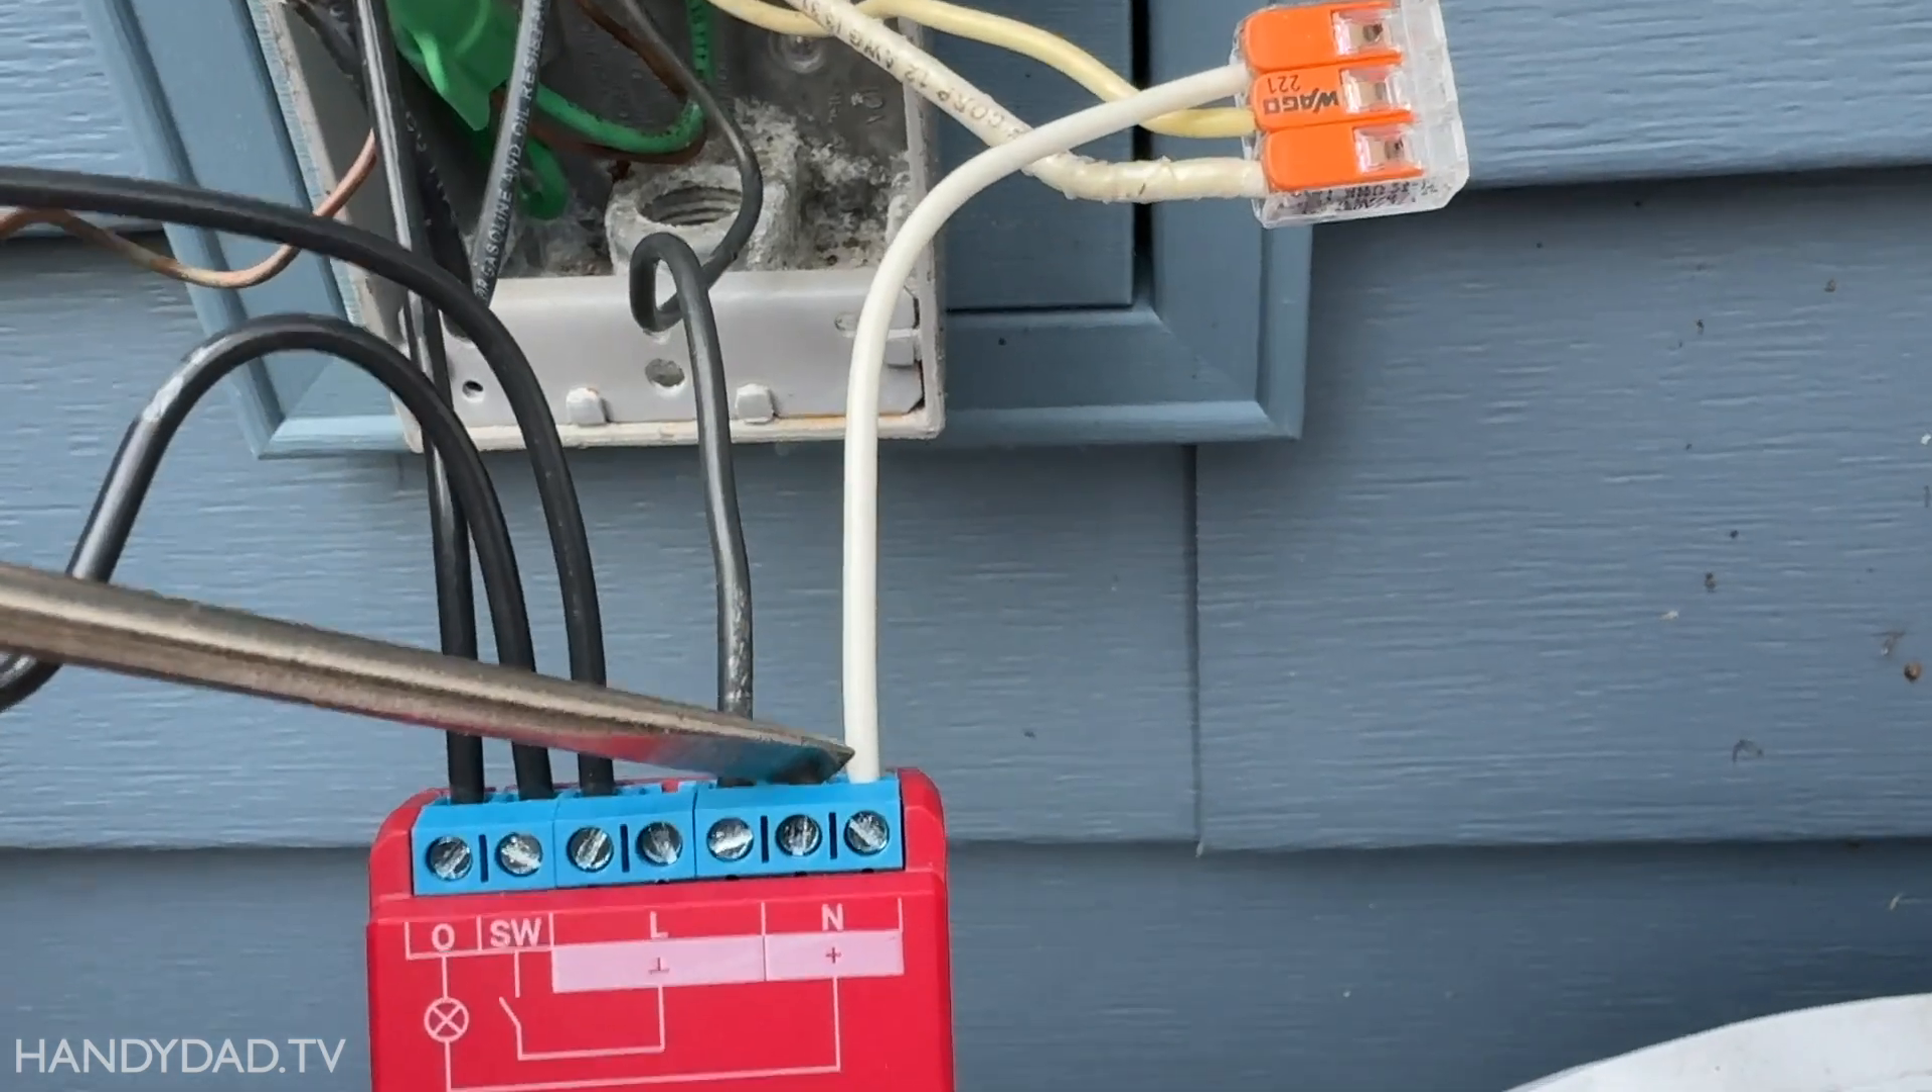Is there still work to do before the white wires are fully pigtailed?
No.